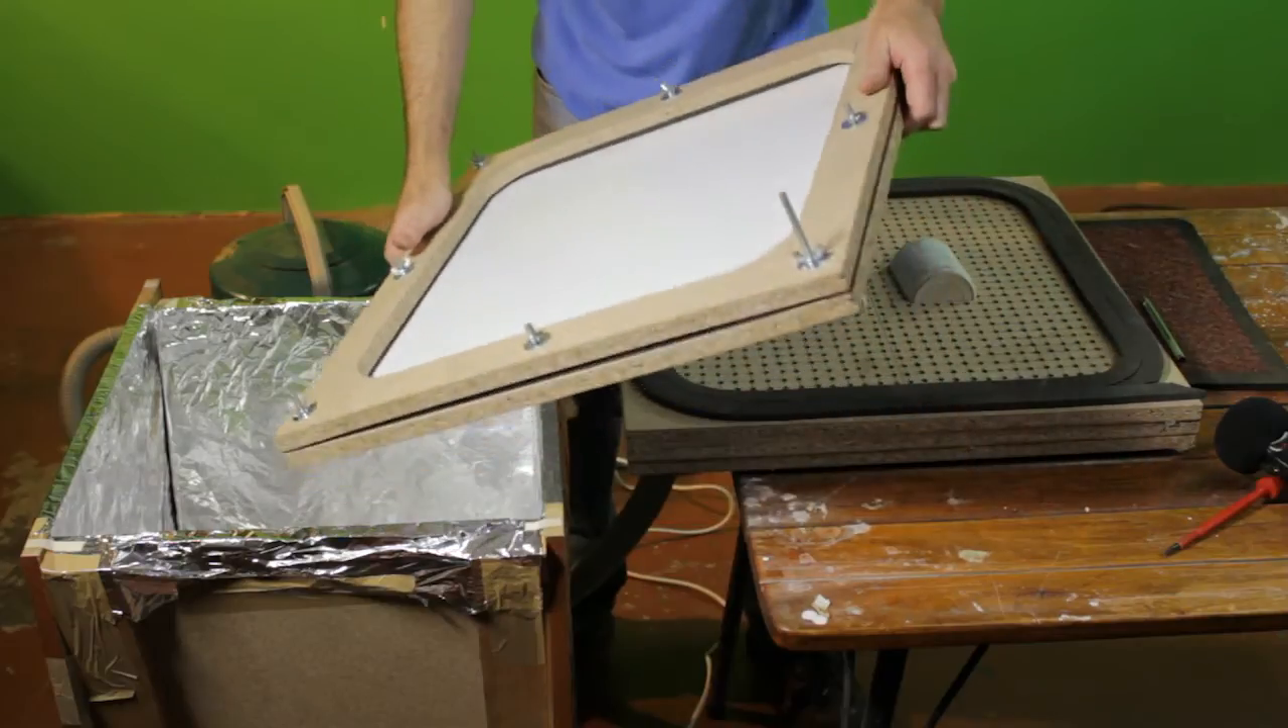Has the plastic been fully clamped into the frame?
Yes.